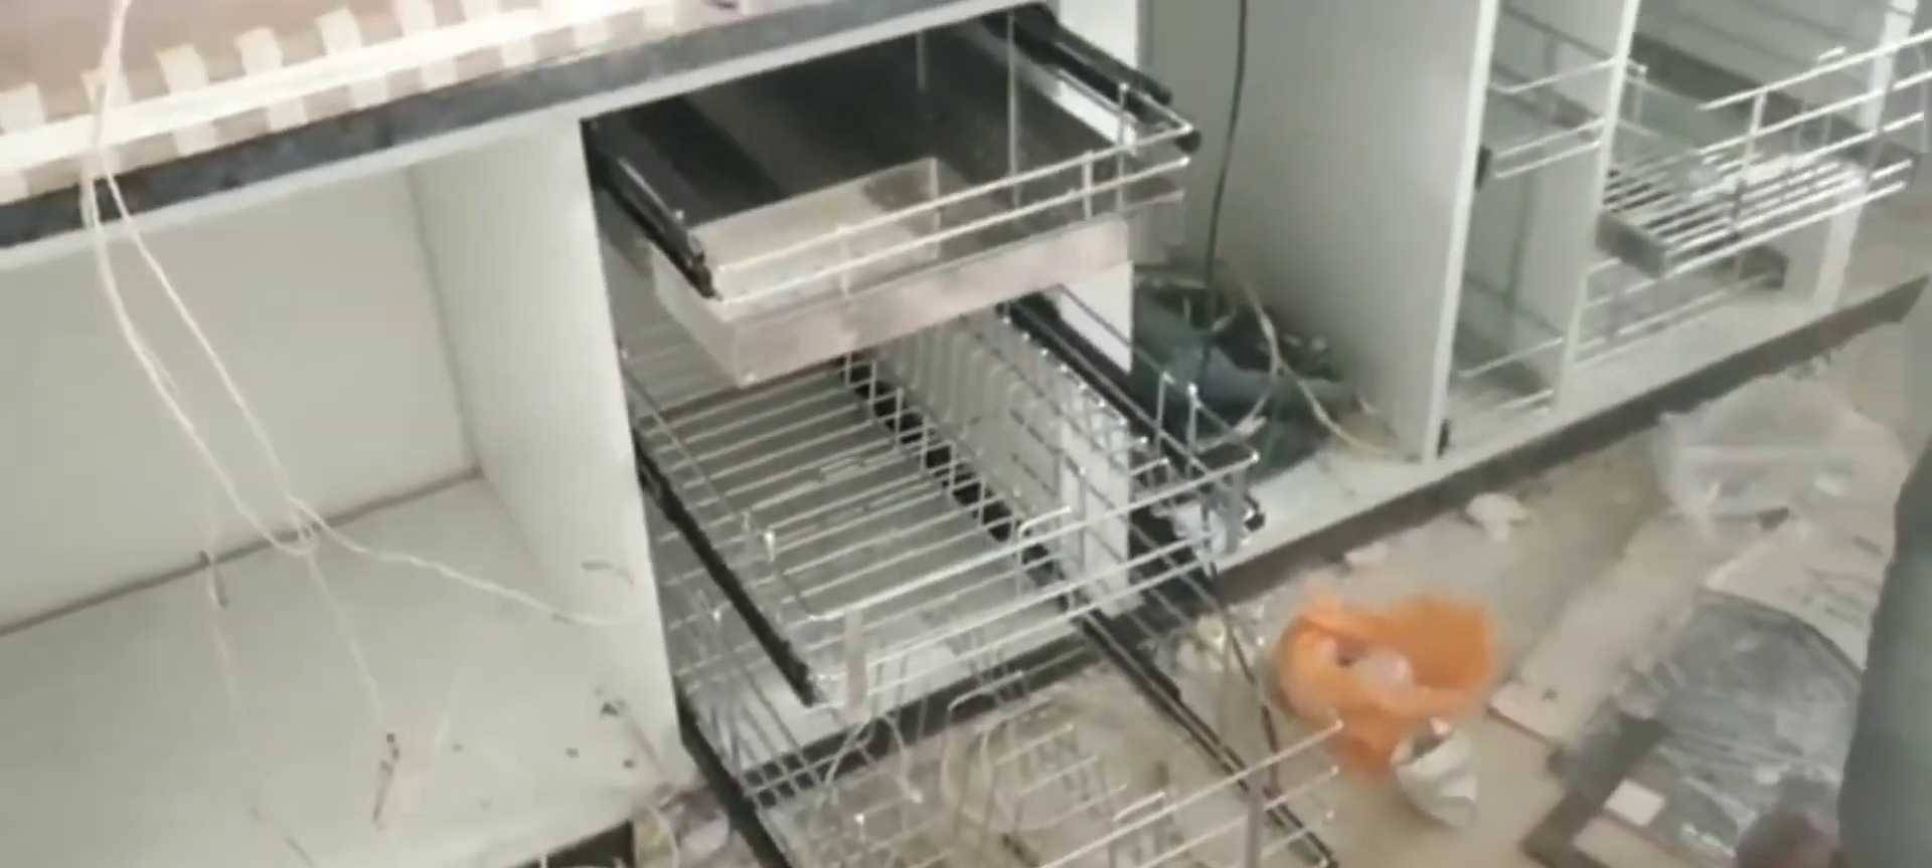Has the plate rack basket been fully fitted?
Yes.